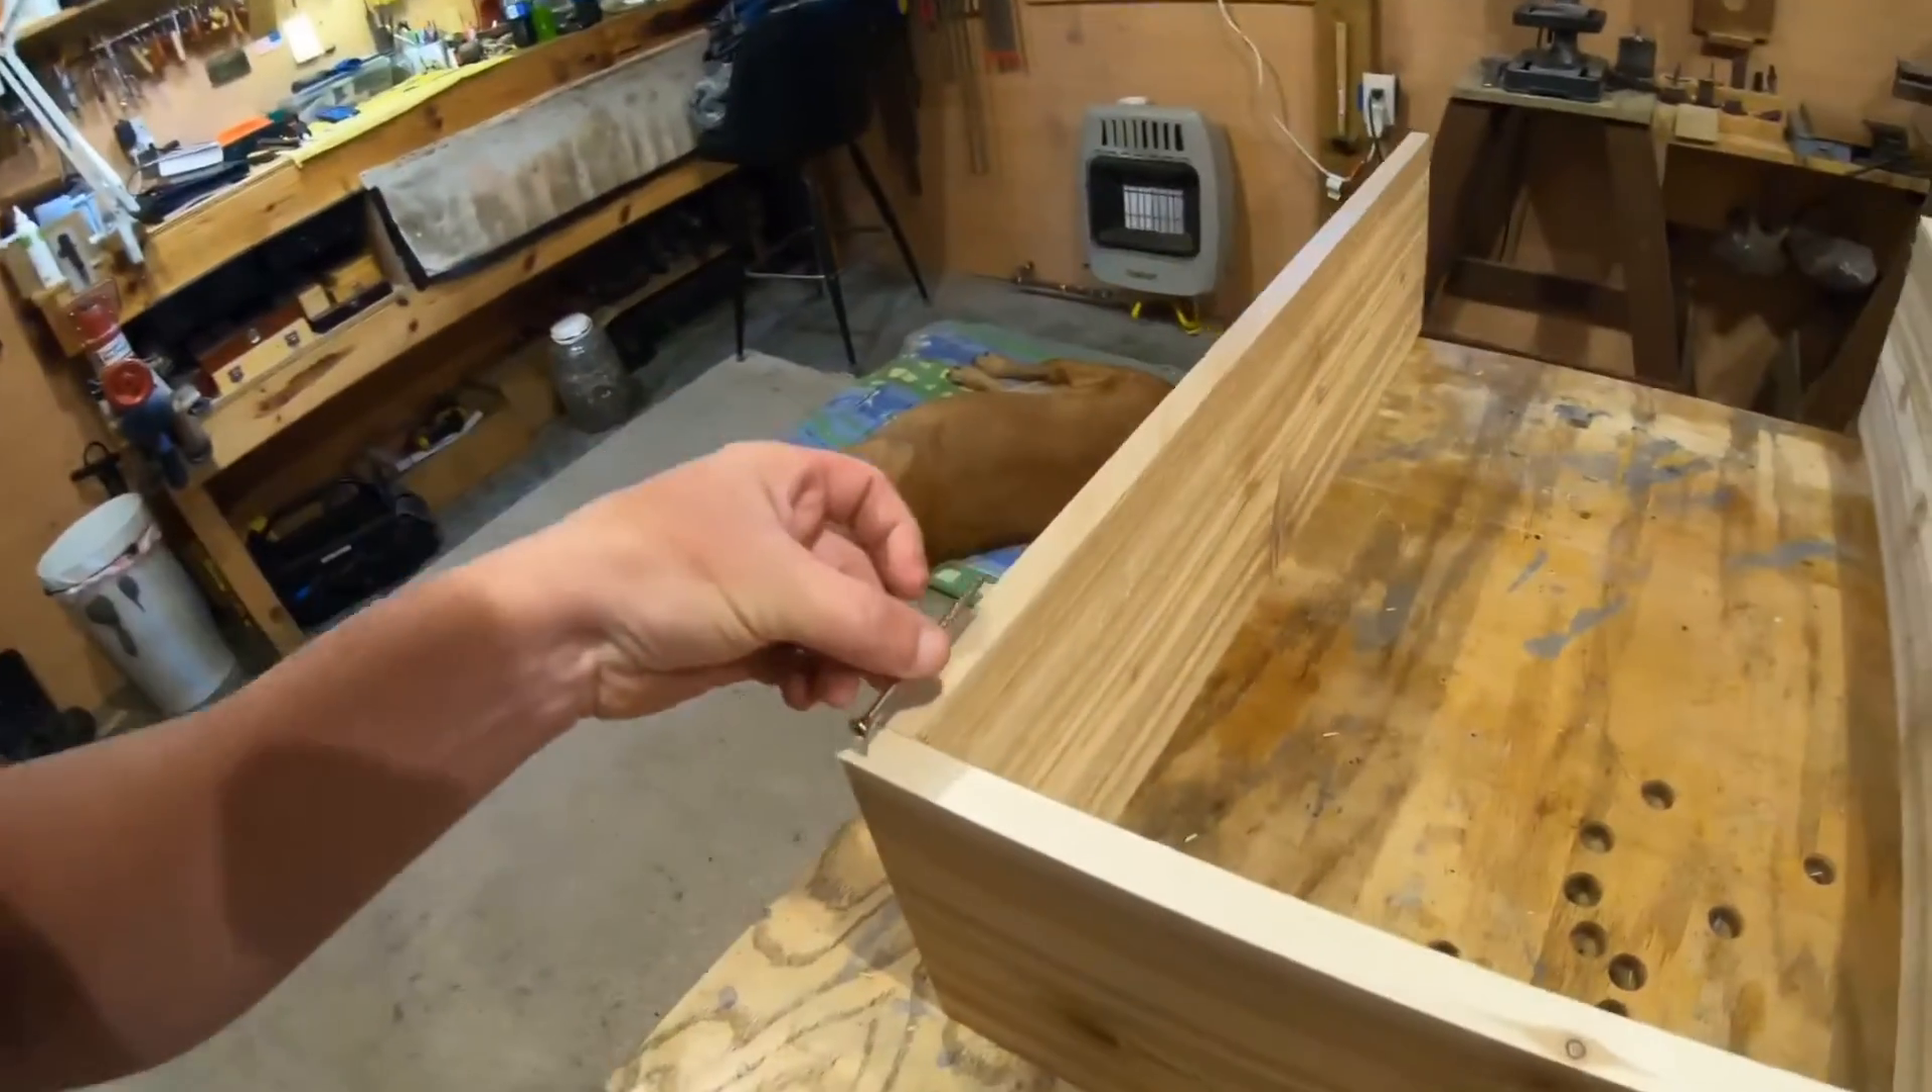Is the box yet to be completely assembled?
Yes.